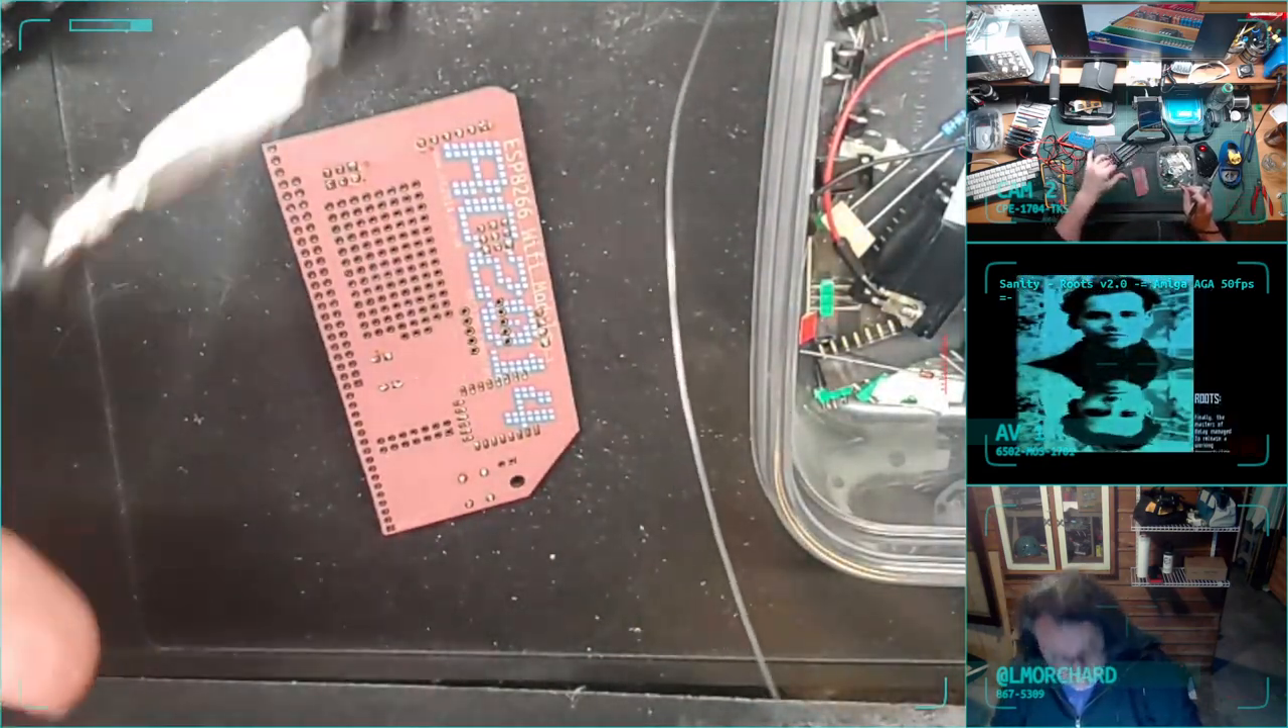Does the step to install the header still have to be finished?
Yes.